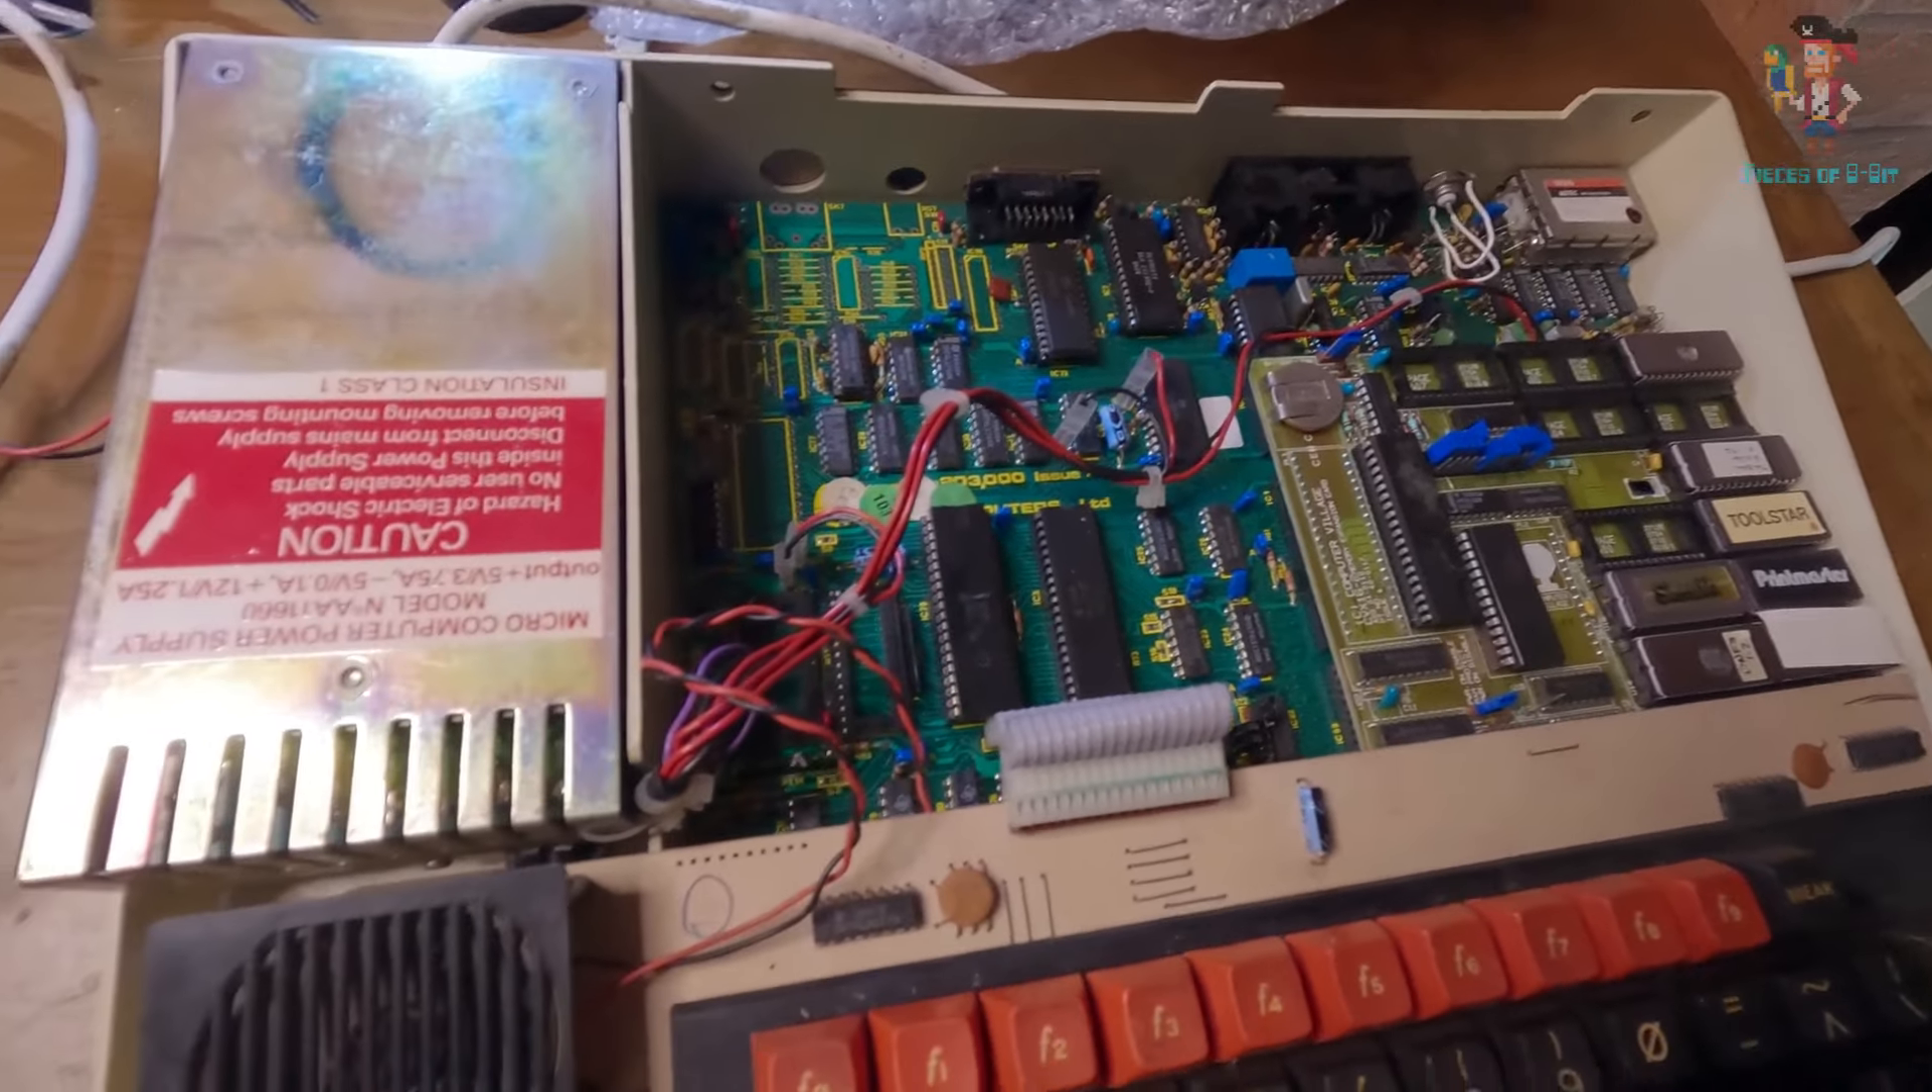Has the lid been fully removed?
Yes.